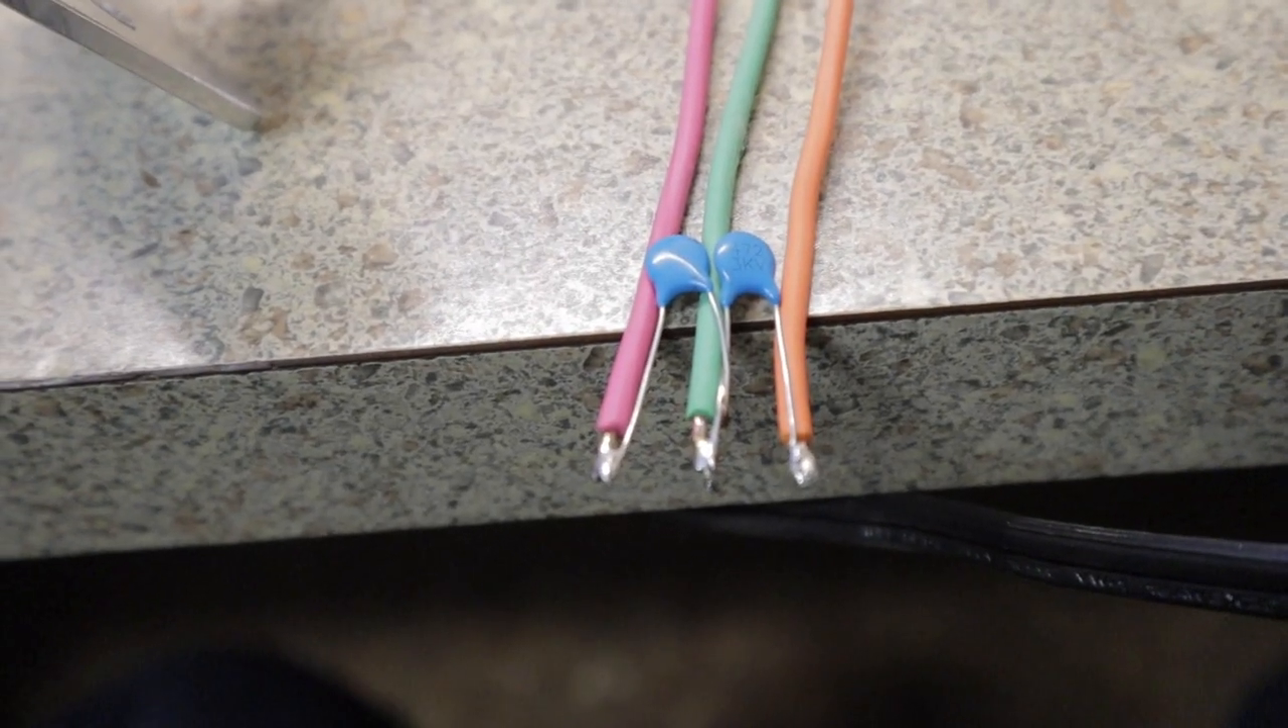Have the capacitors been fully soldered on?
Yes.